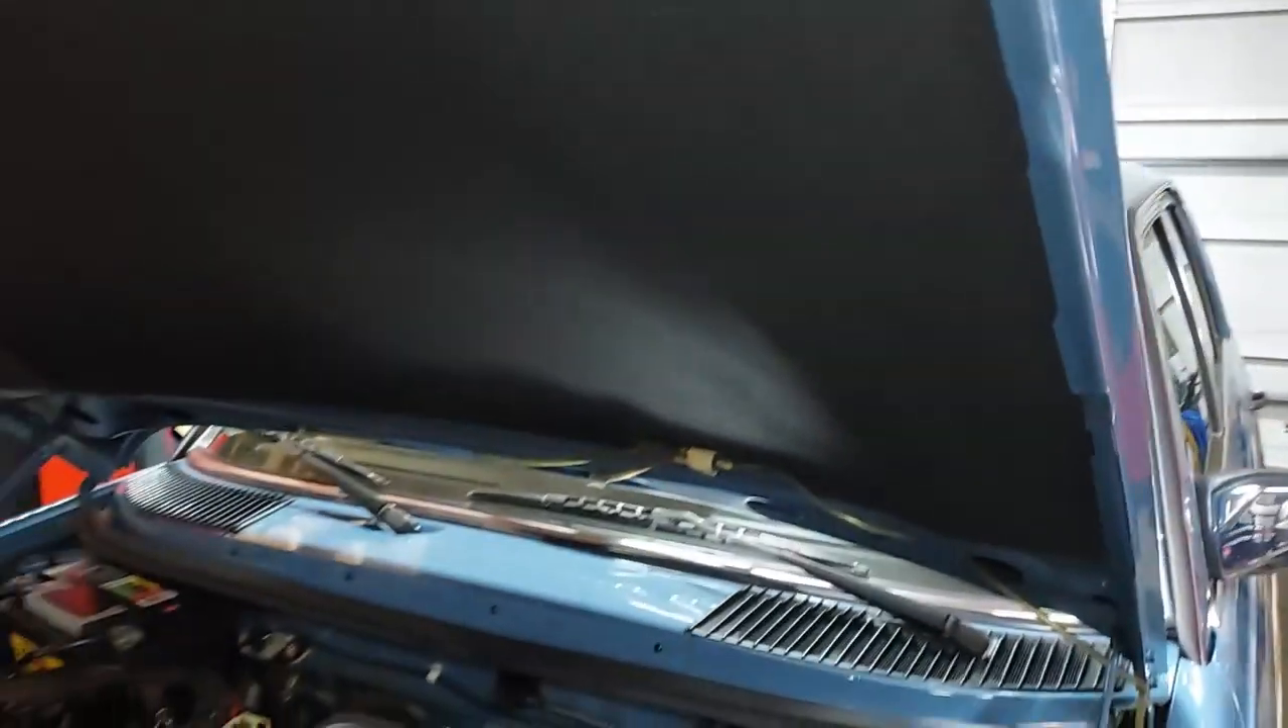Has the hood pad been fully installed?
Yes.